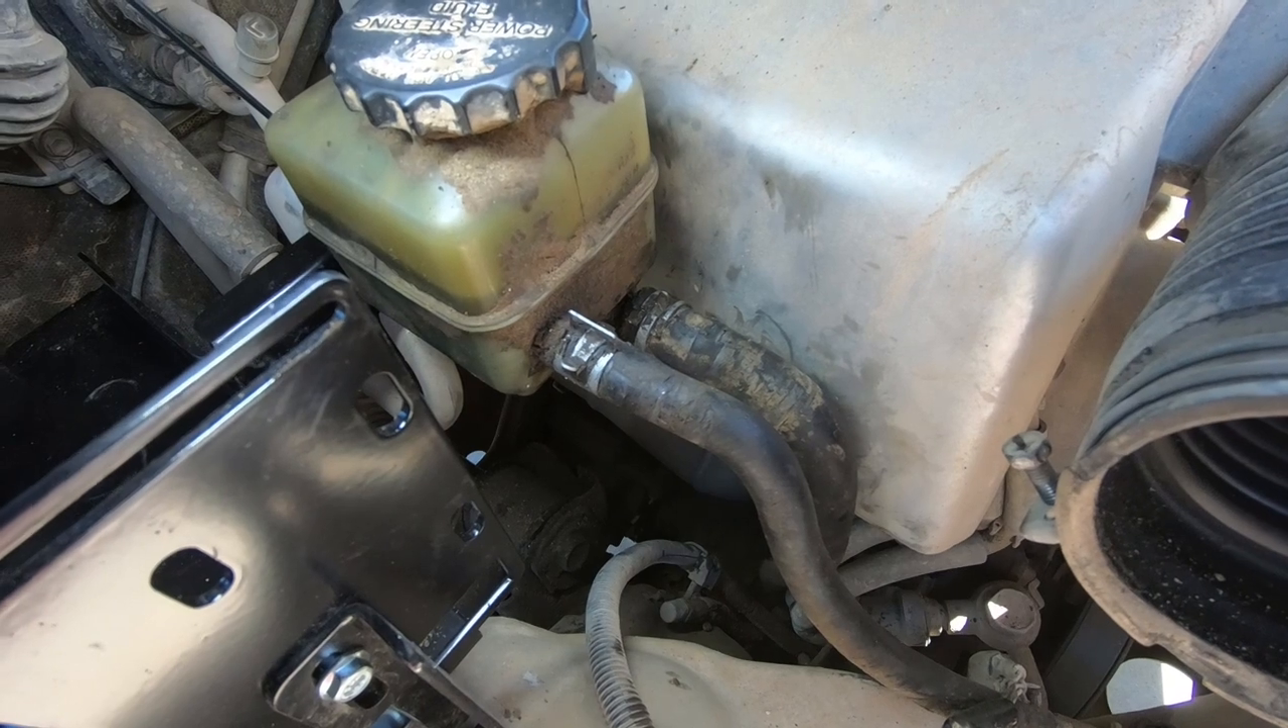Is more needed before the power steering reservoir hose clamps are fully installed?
No.